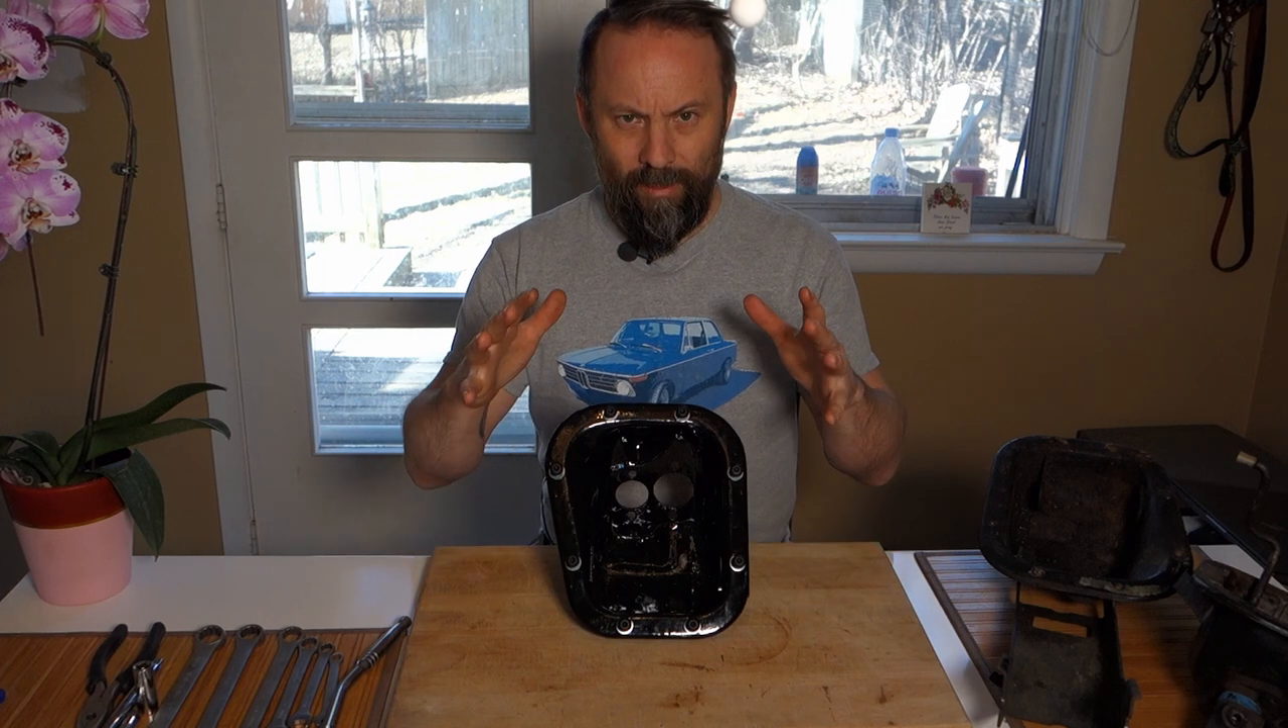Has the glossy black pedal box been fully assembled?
No.